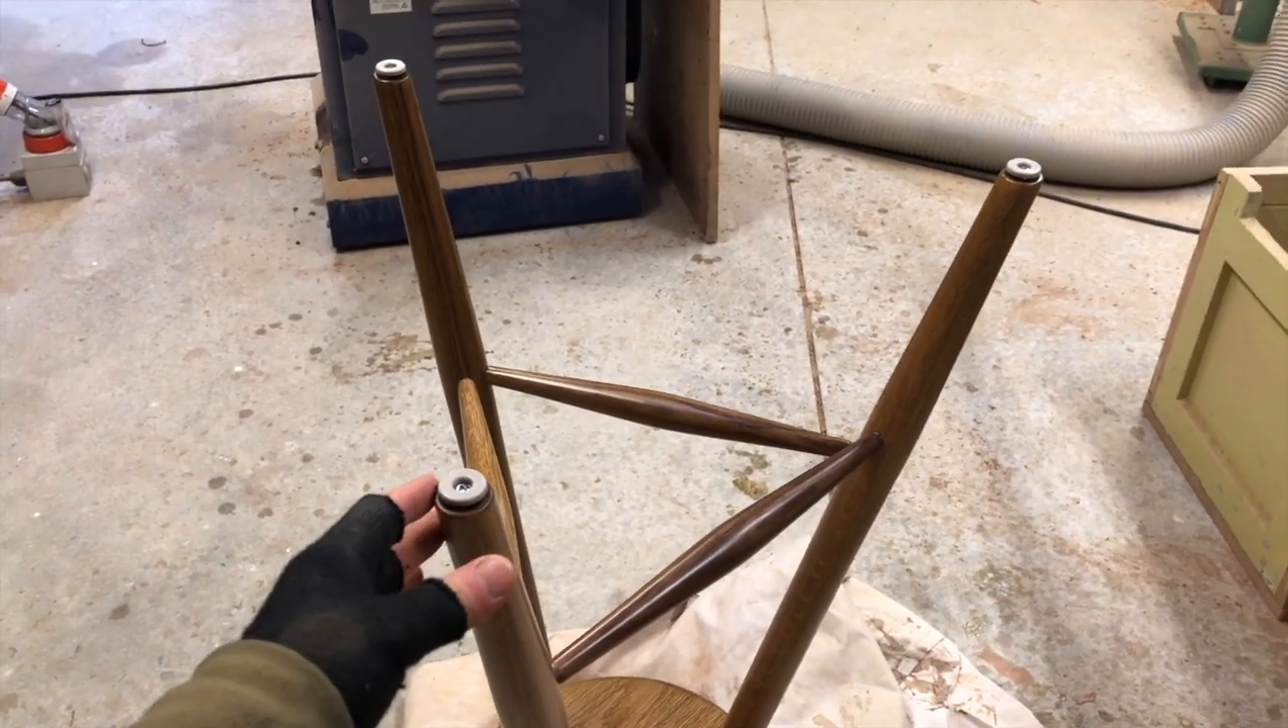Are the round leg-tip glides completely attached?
Yes.